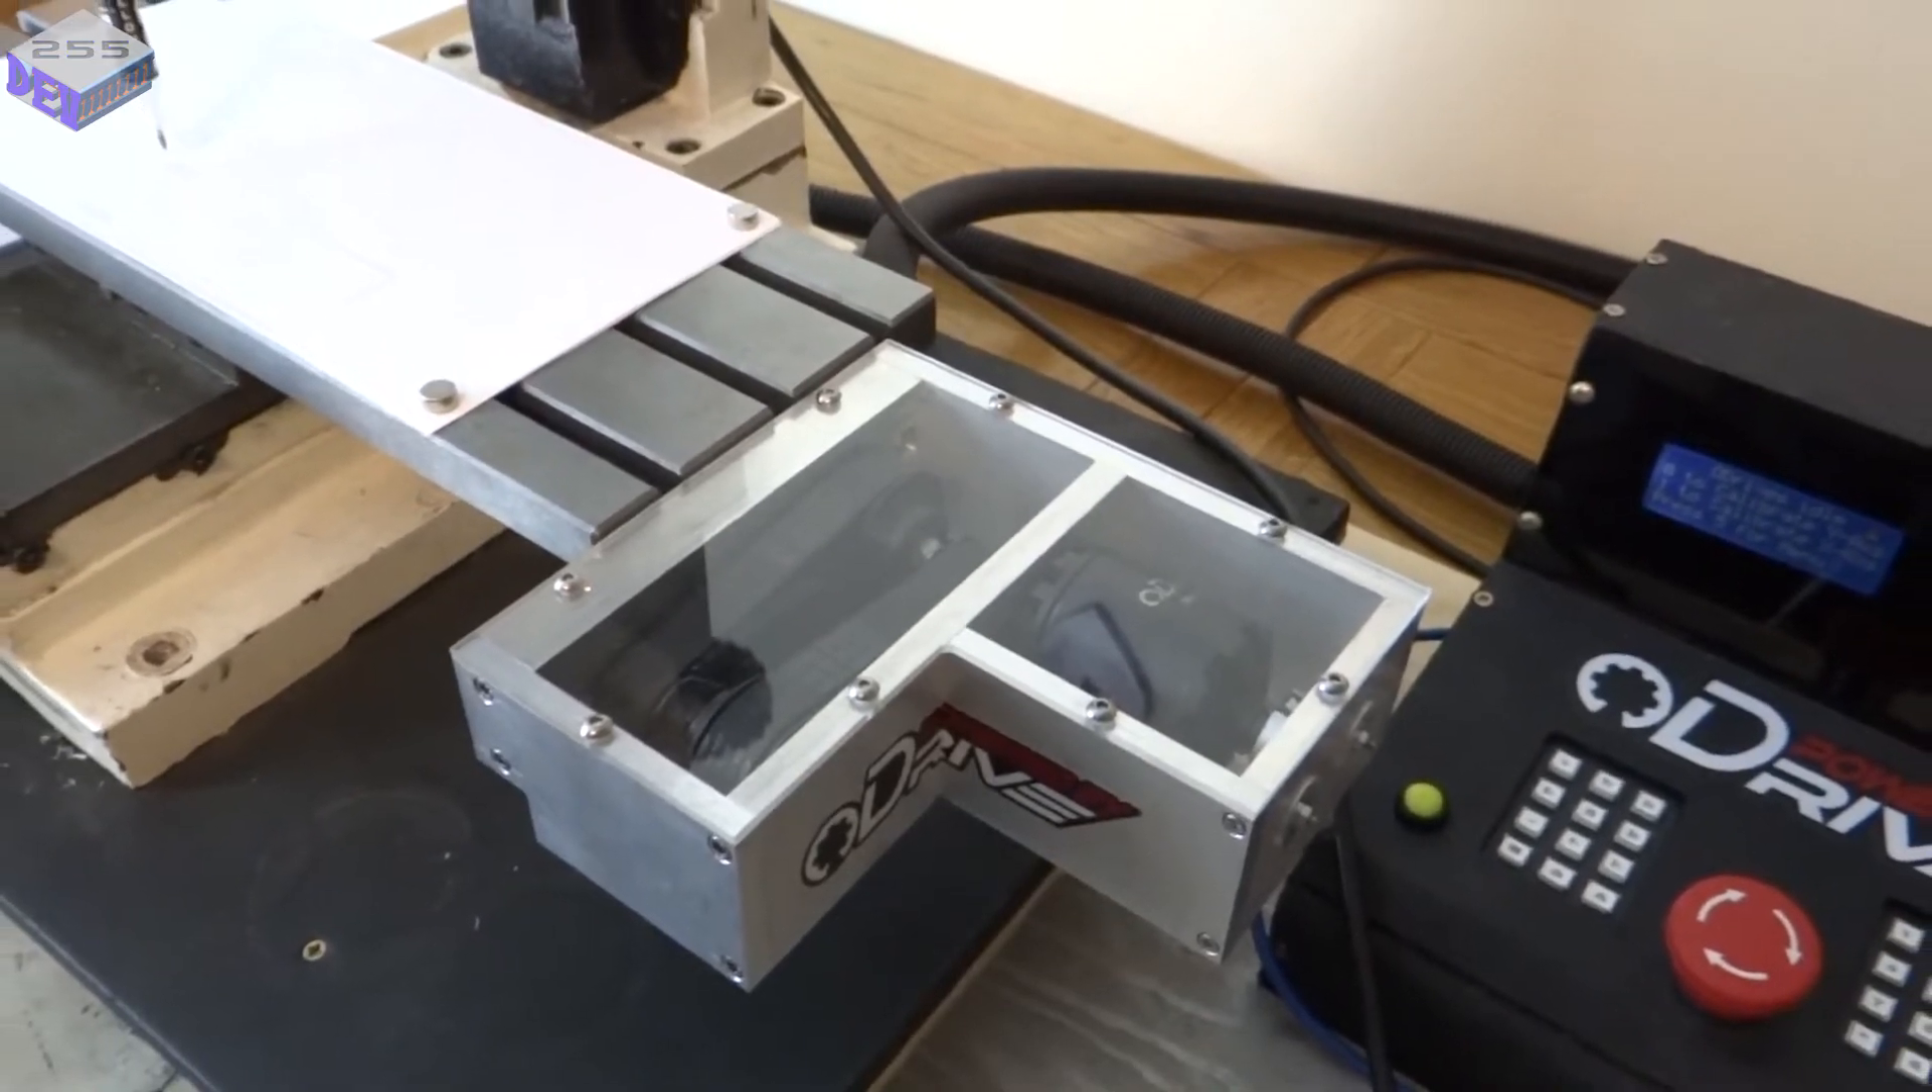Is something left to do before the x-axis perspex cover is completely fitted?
No.